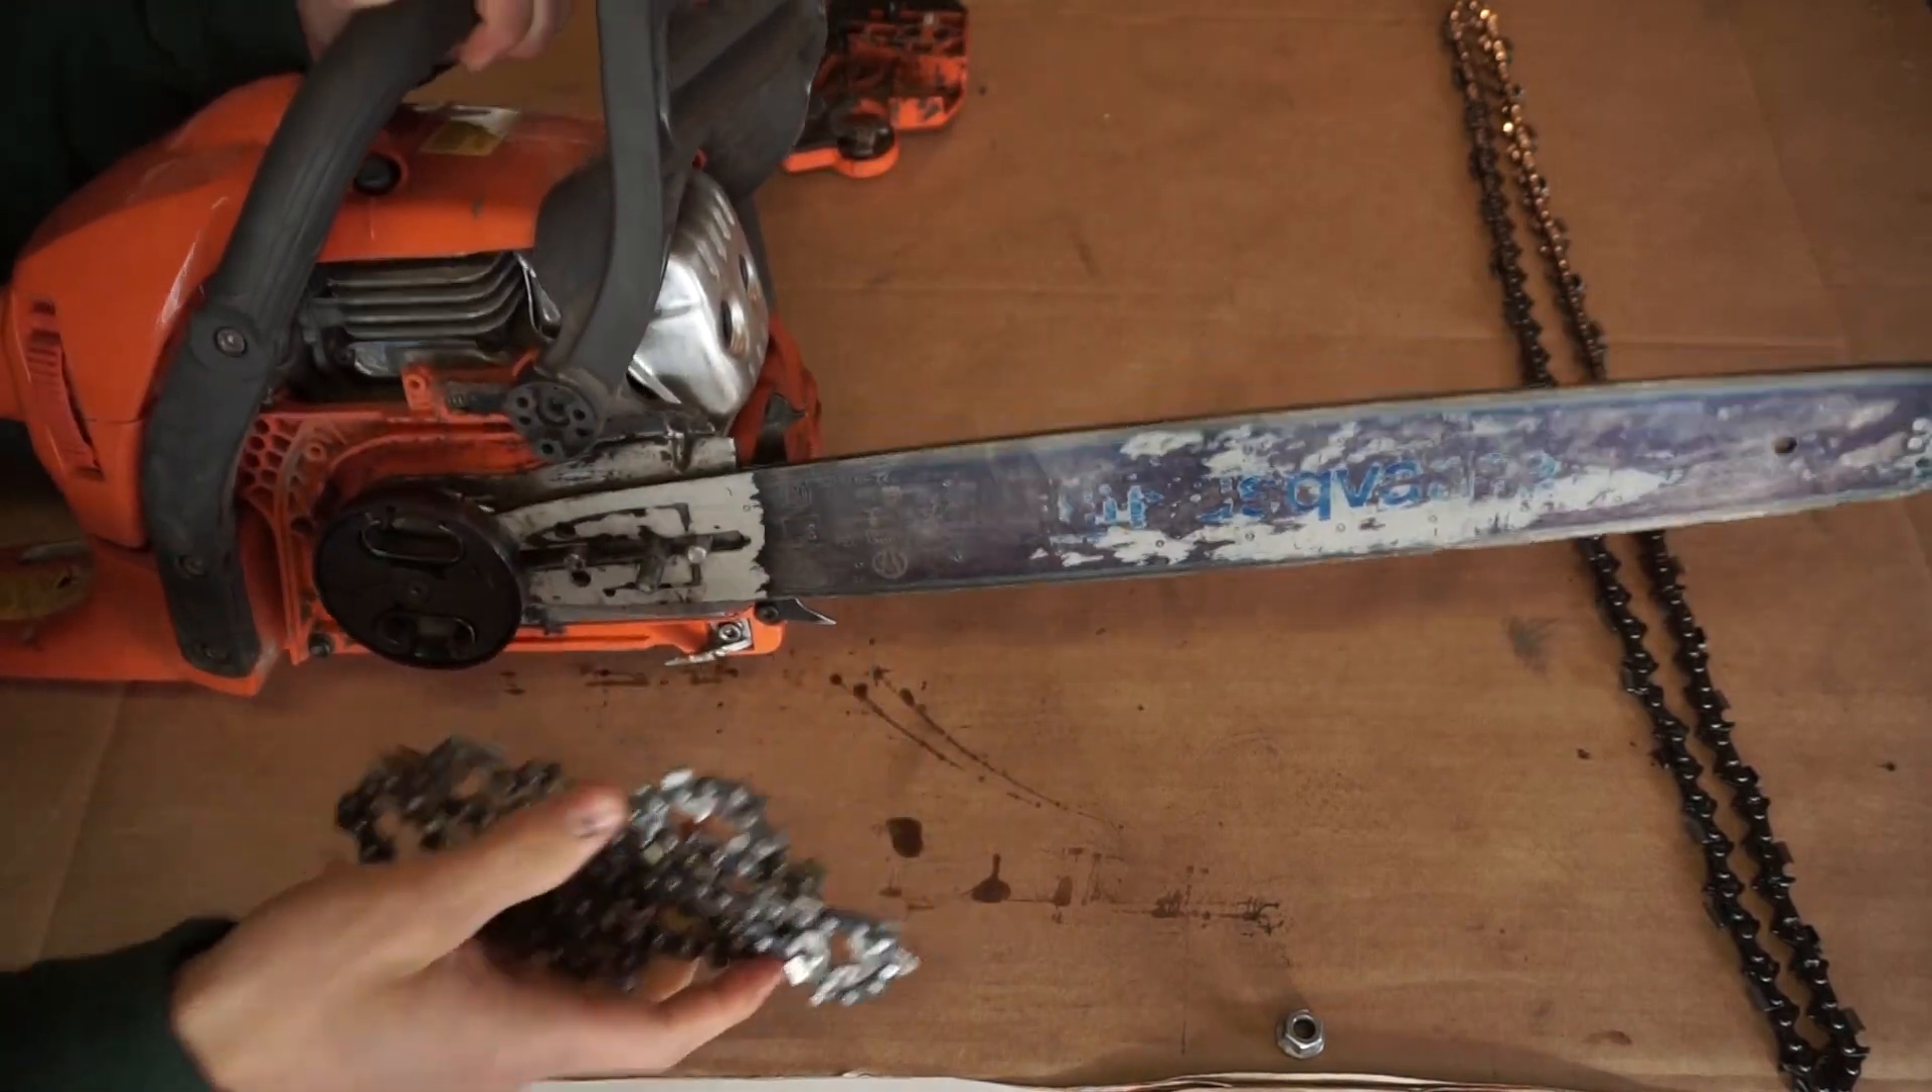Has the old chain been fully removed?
Yes.